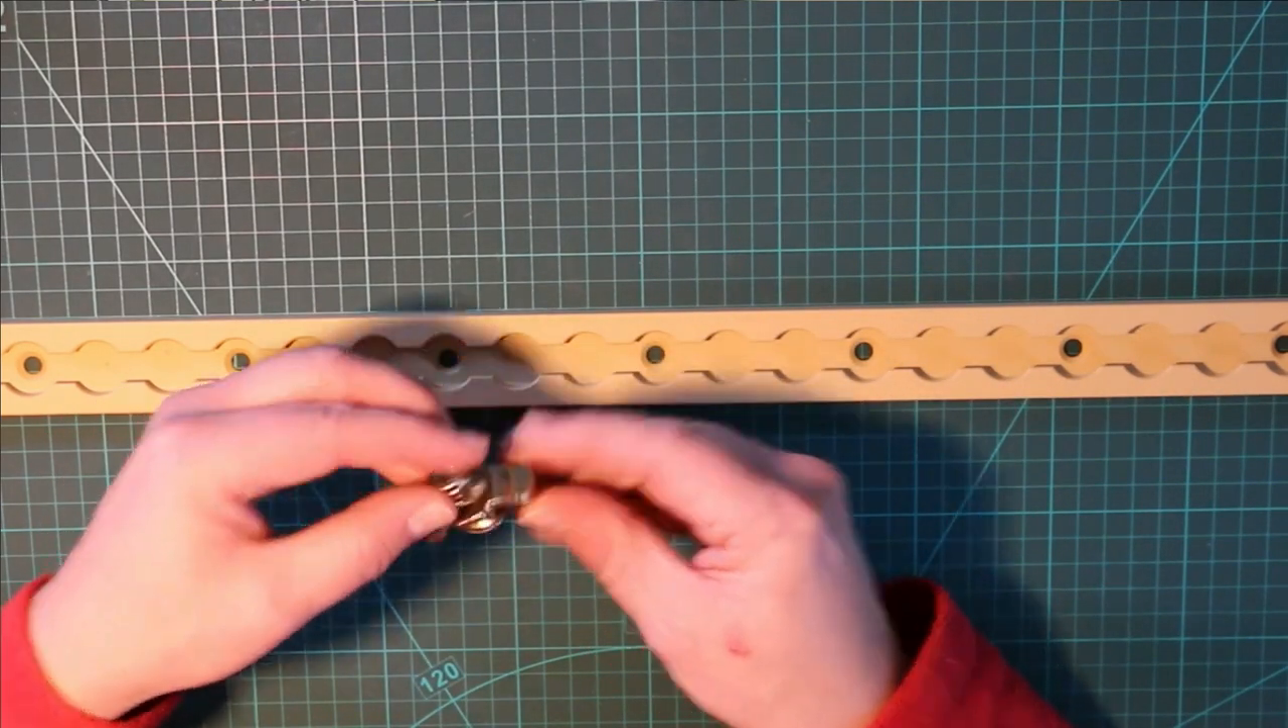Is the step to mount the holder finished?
No.